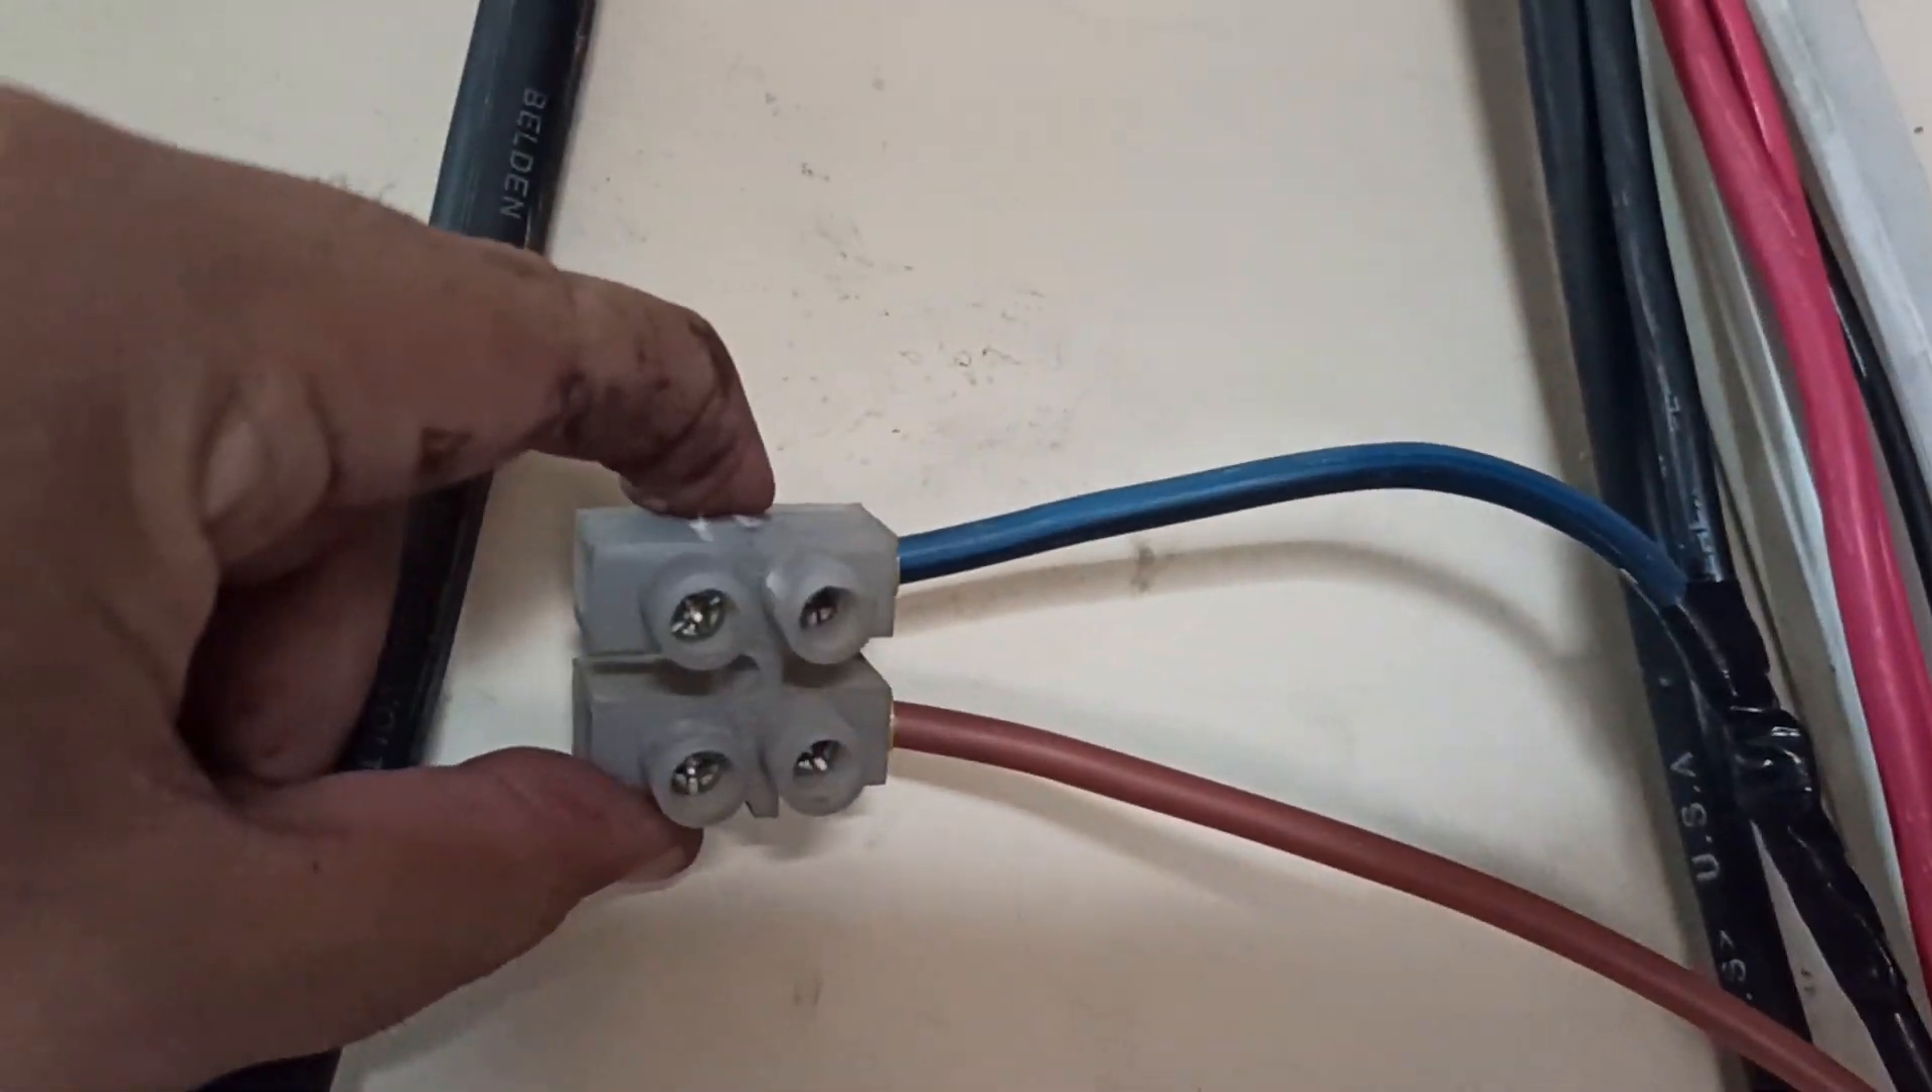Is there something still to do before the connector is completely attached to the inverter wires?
No.